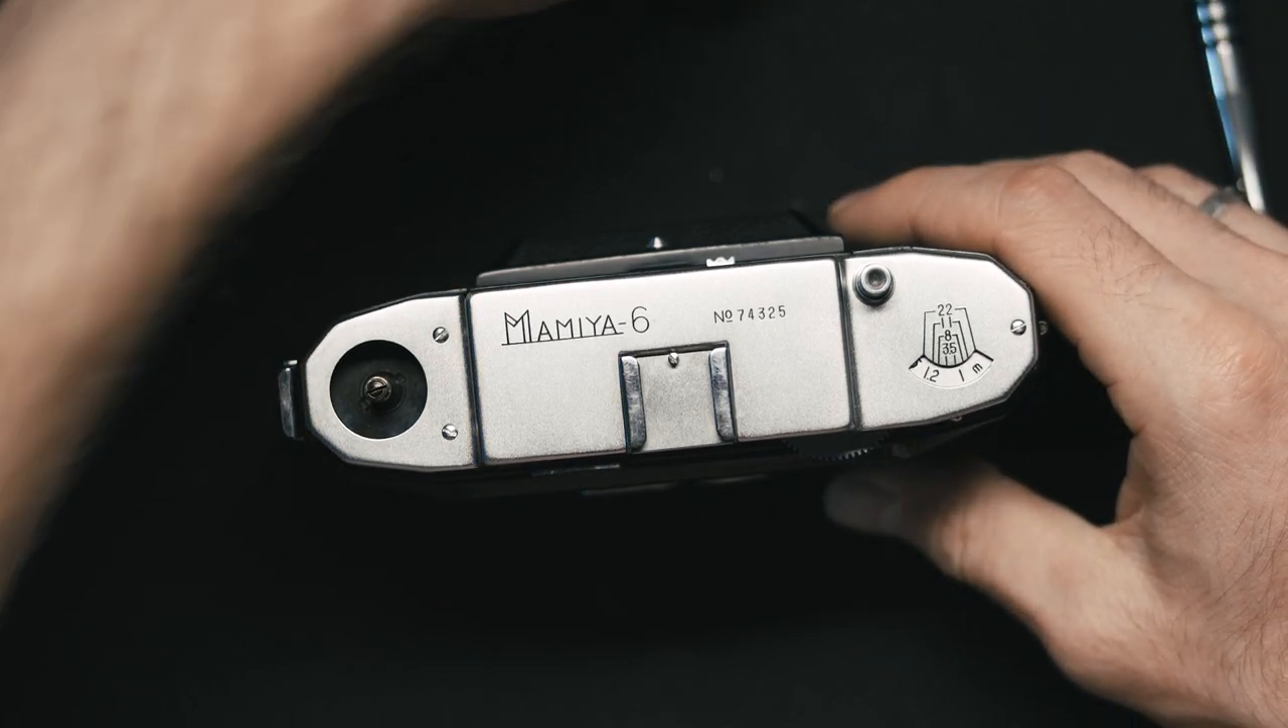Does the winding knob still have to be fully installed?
Yes.